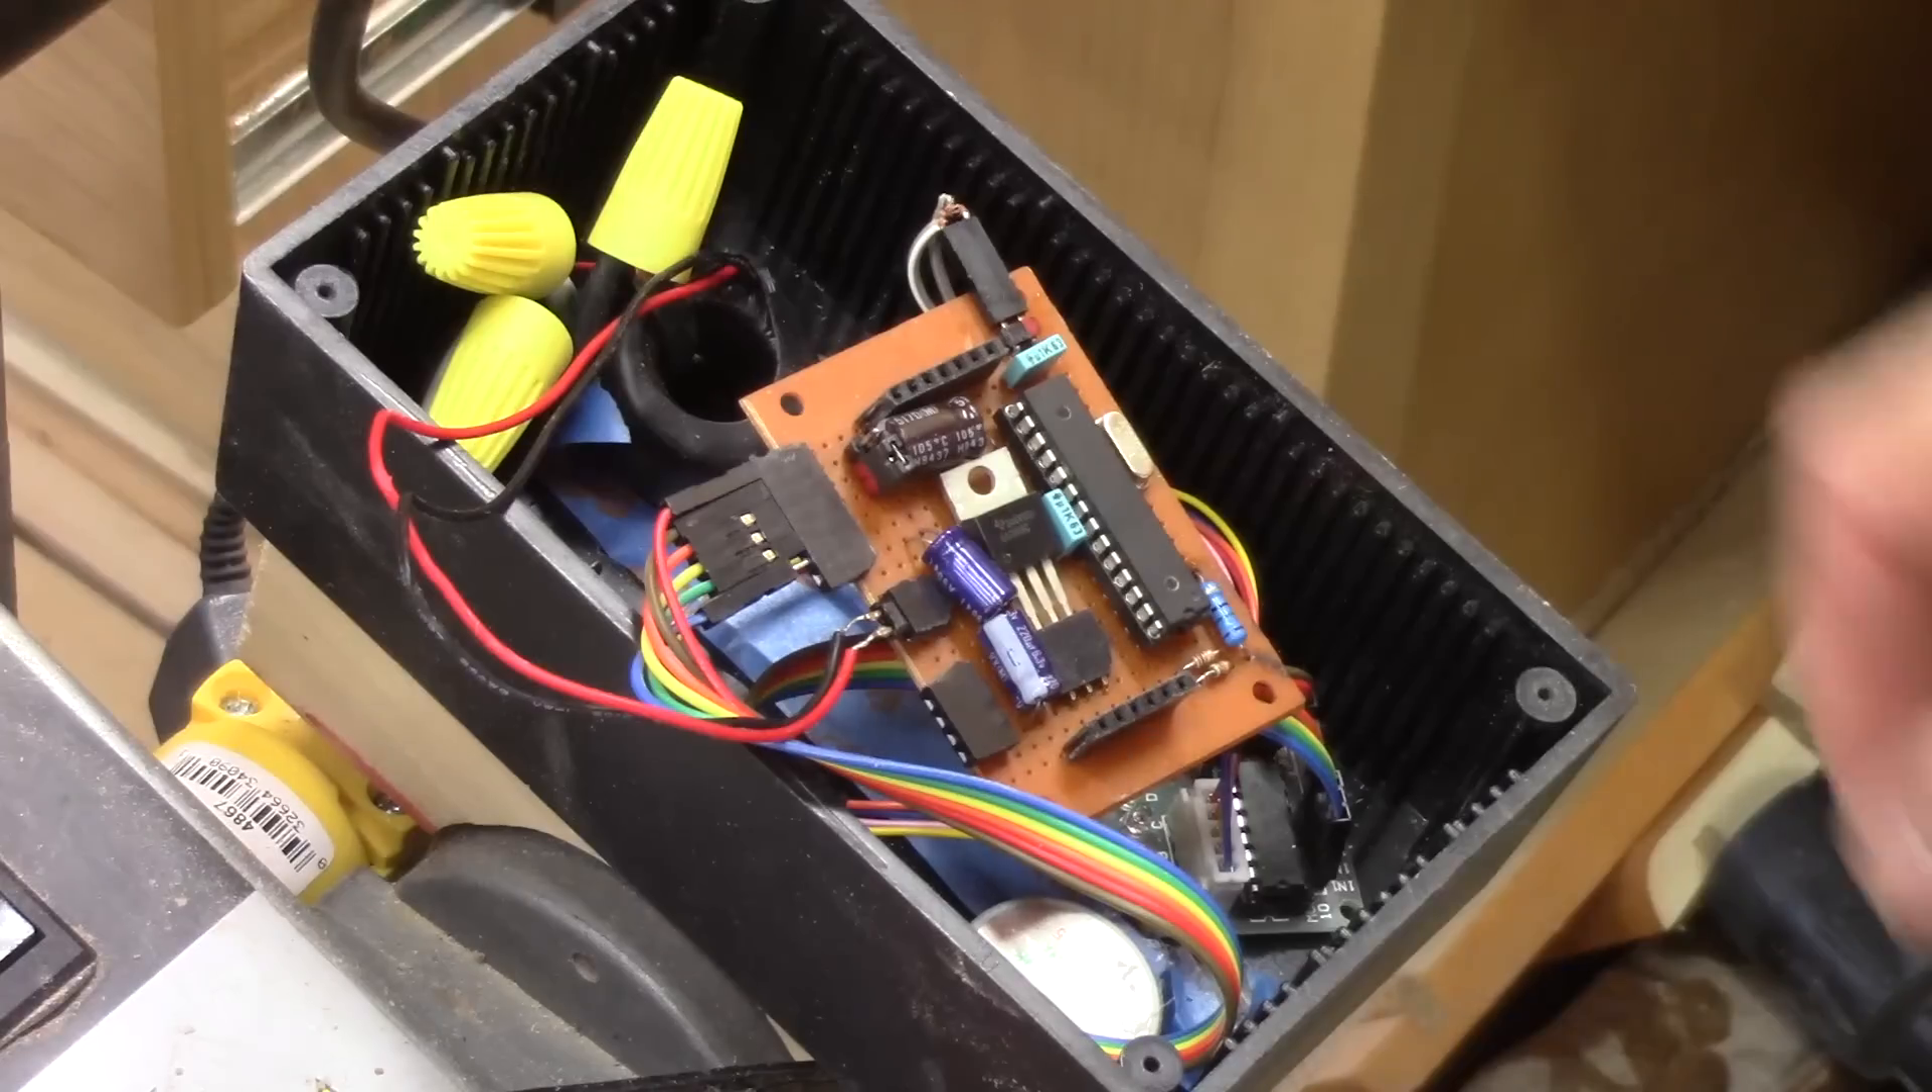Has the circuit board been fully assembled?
Yes.